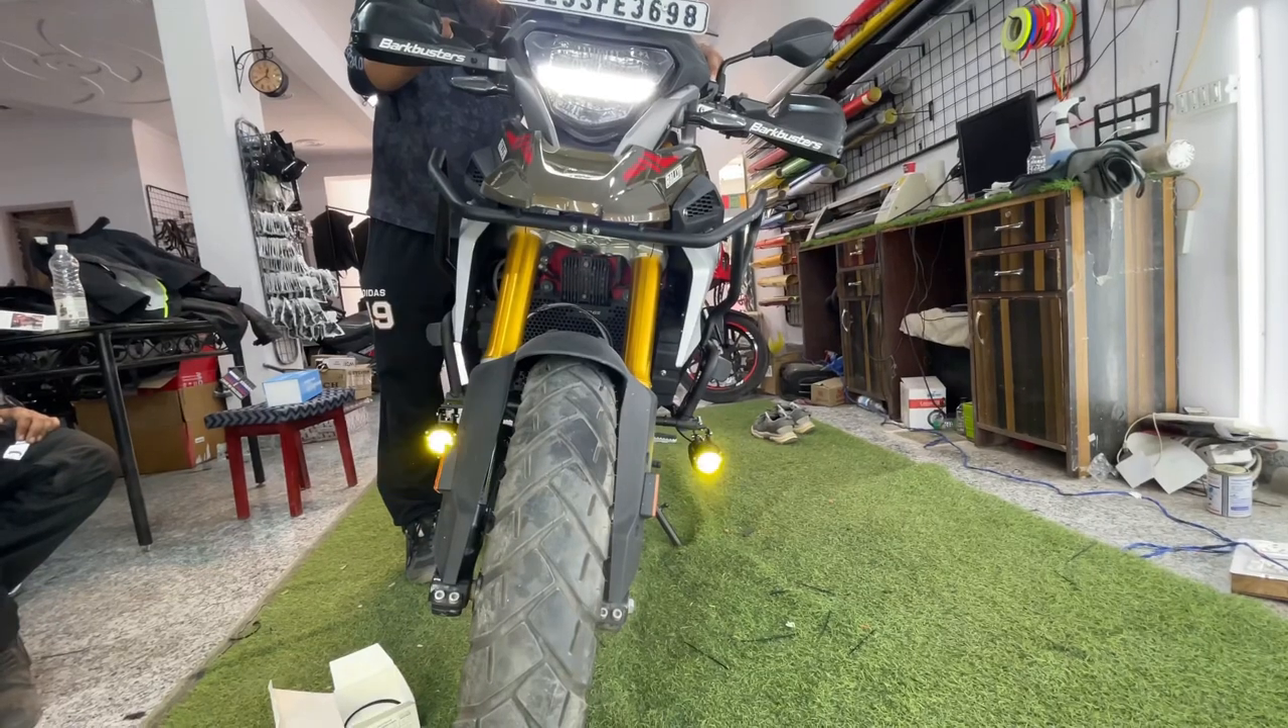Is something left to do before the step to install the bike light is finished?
No.